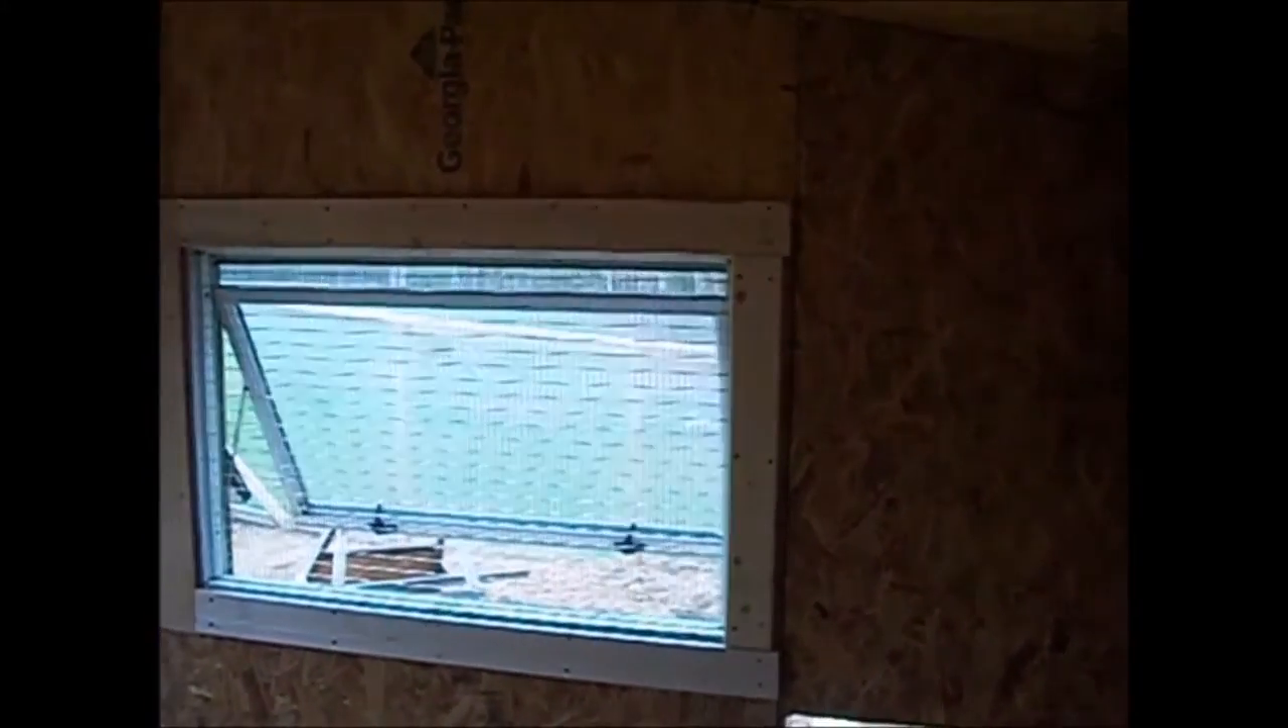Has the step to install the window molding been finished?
Yes.